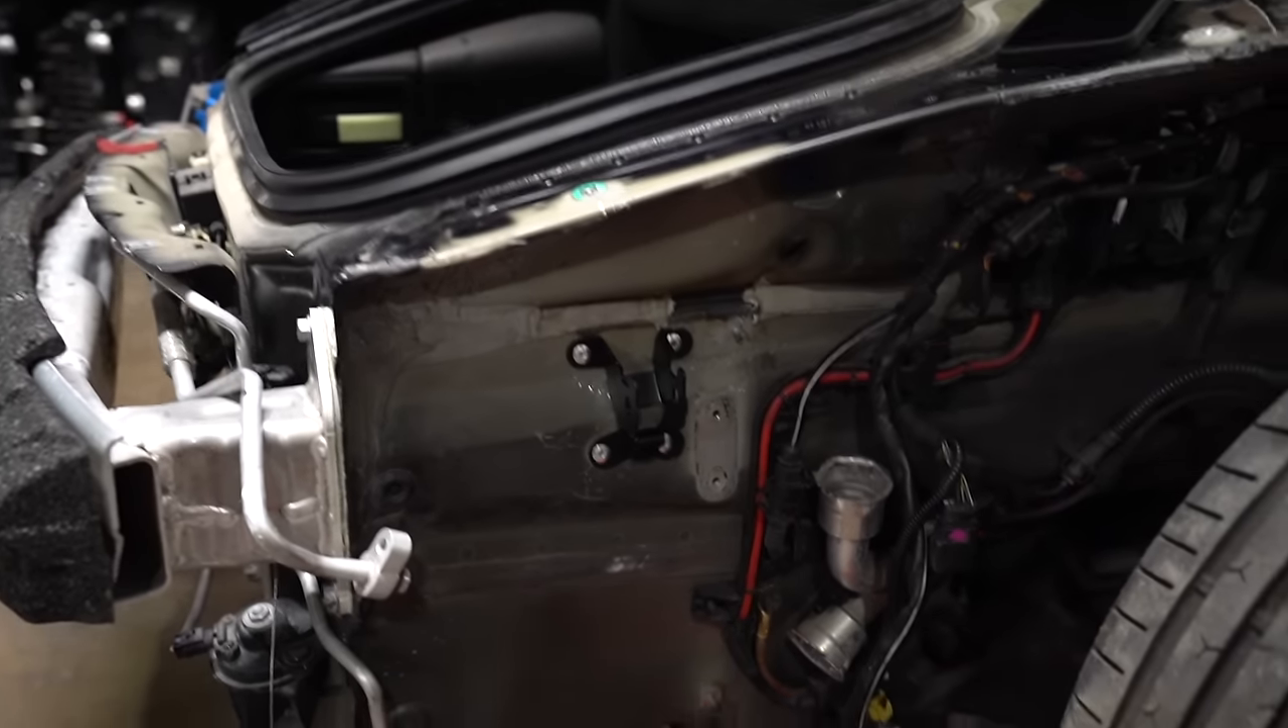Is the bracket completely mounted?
Yes.